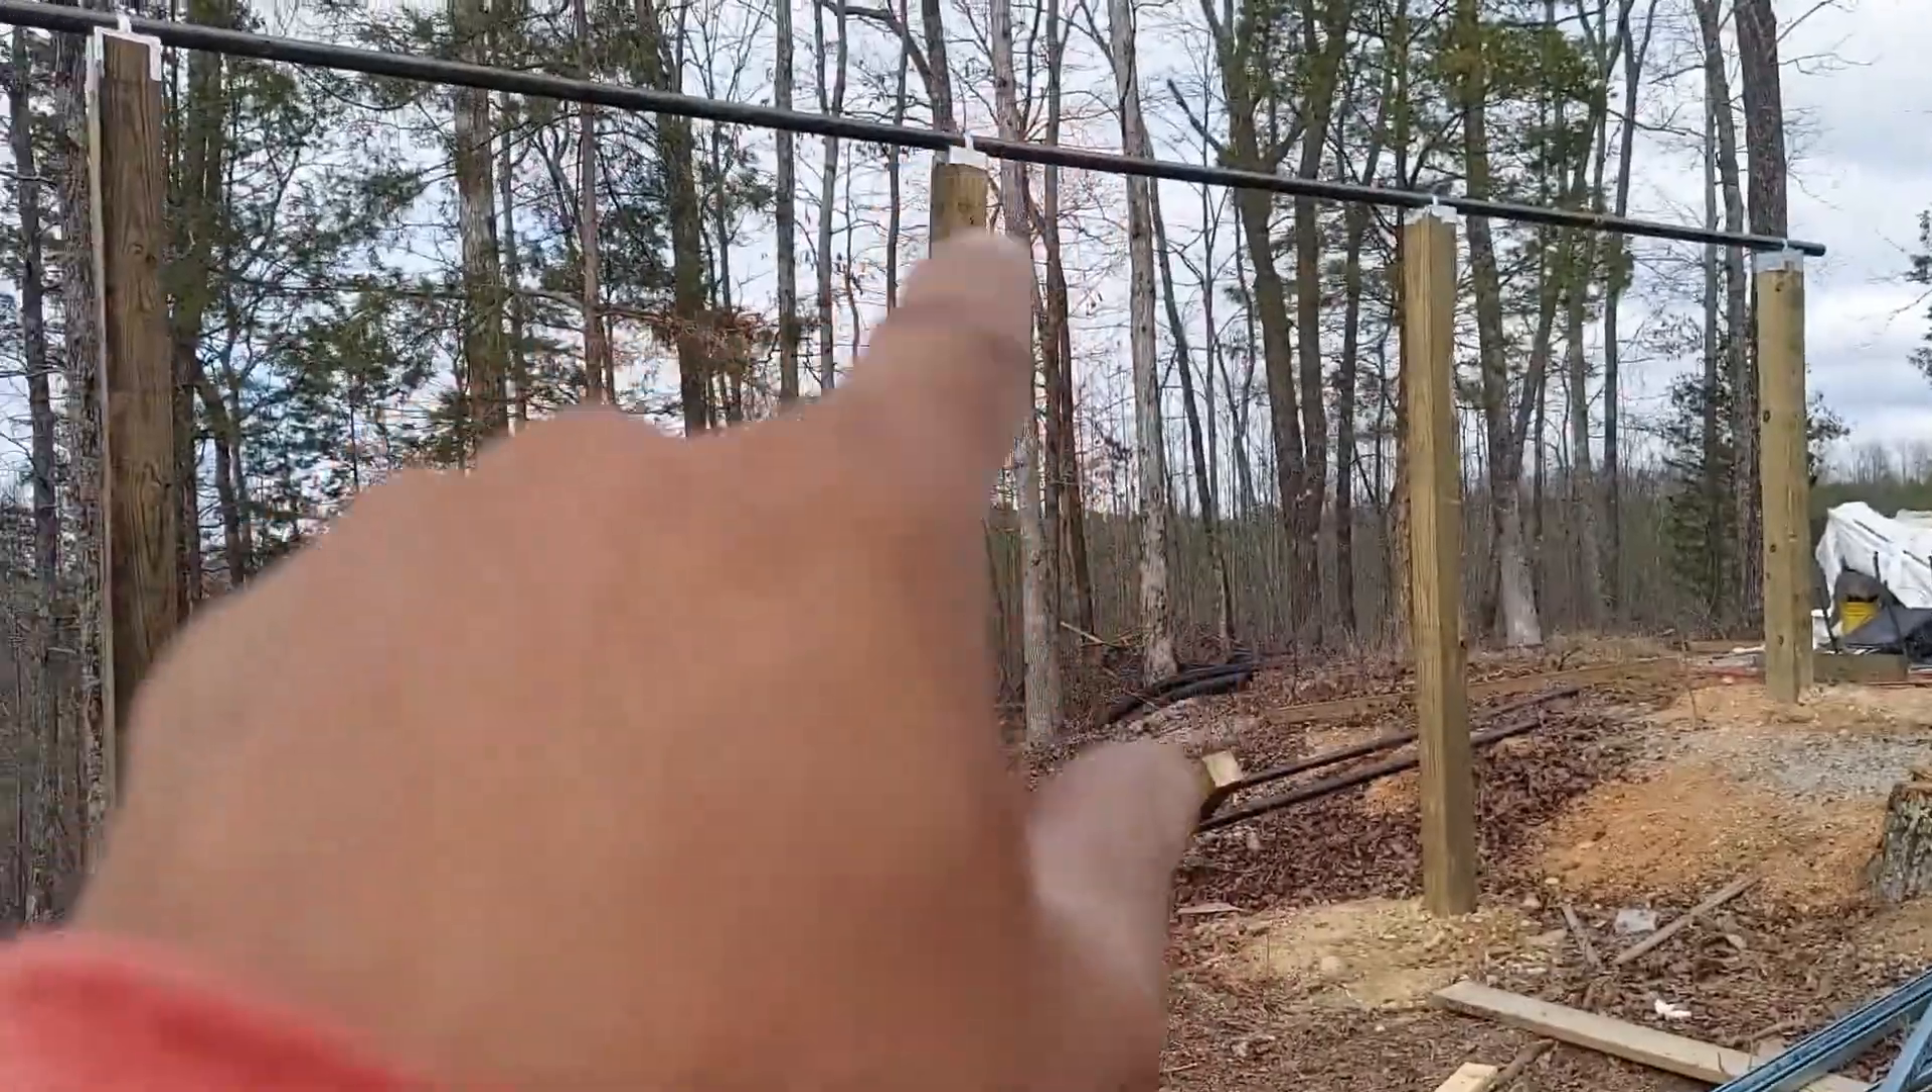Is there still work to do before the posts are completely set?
No.